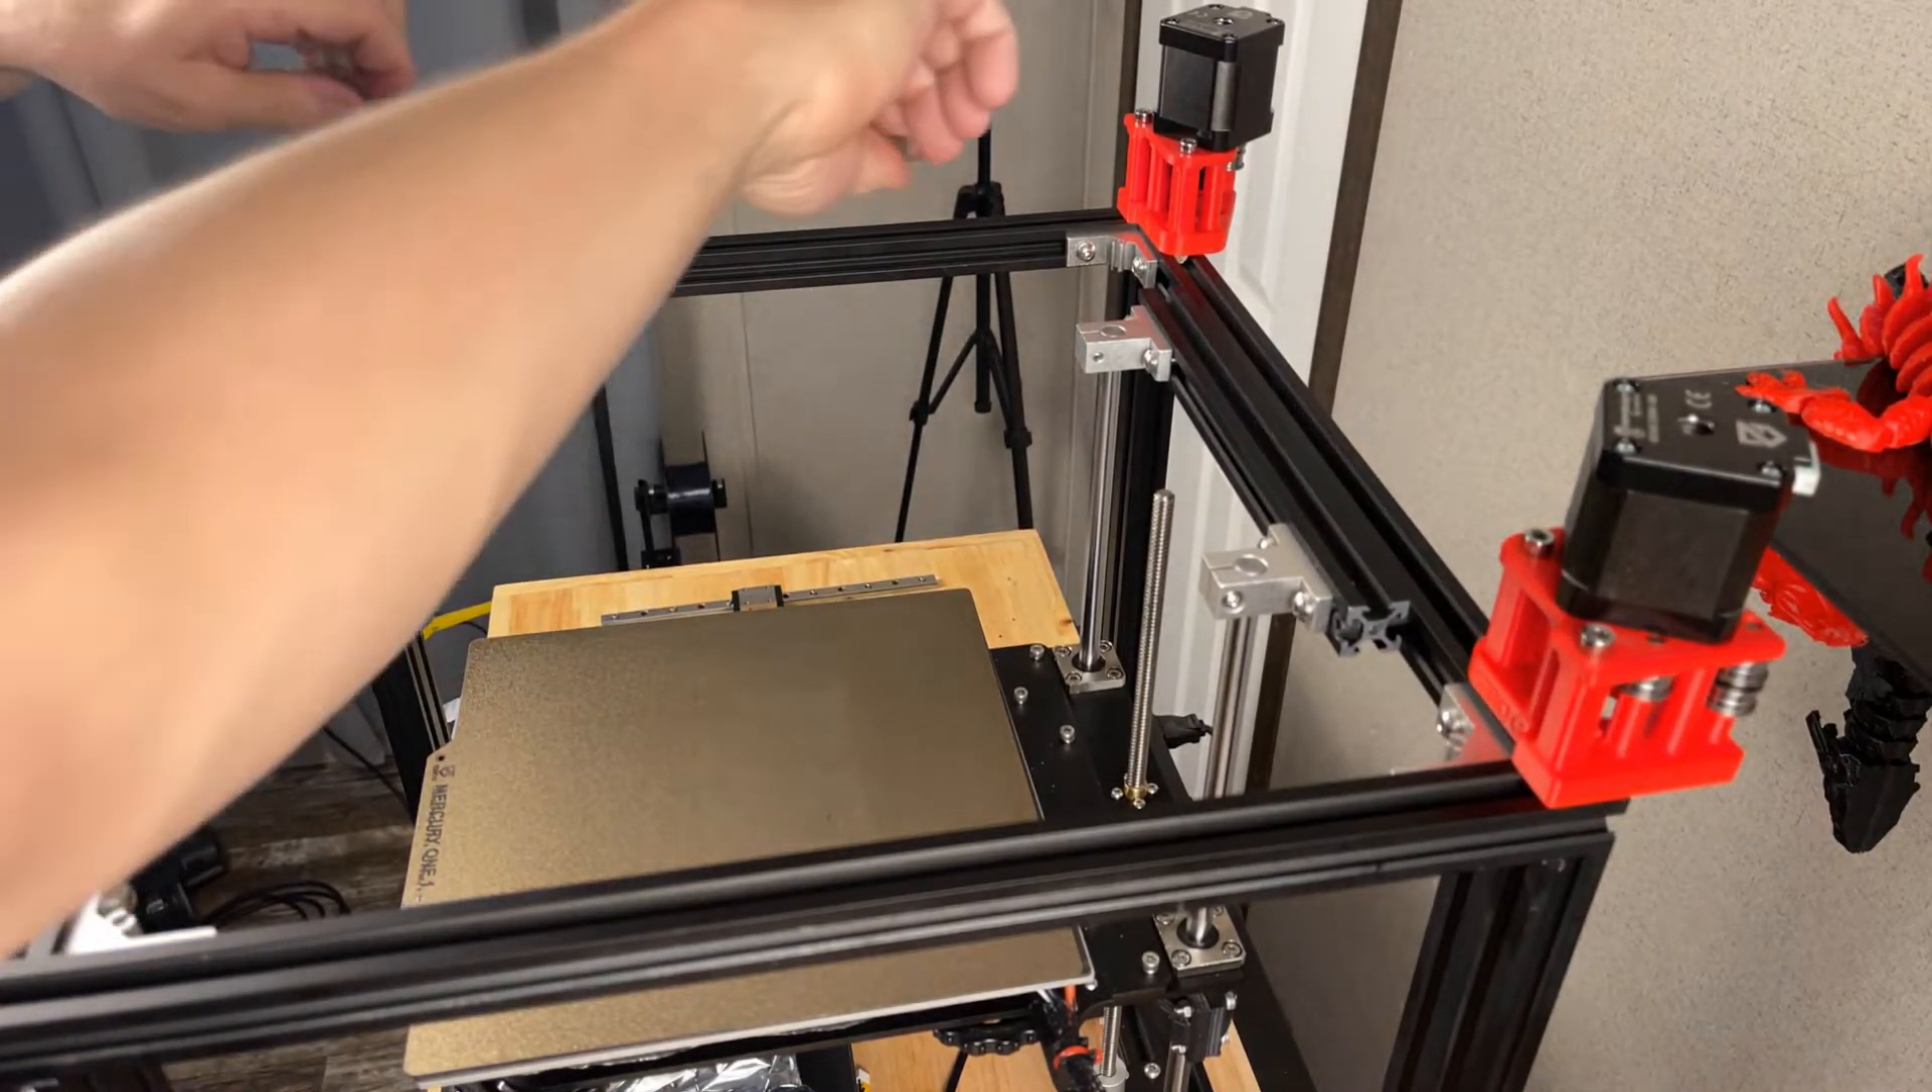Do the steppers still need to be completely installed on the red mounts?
No.